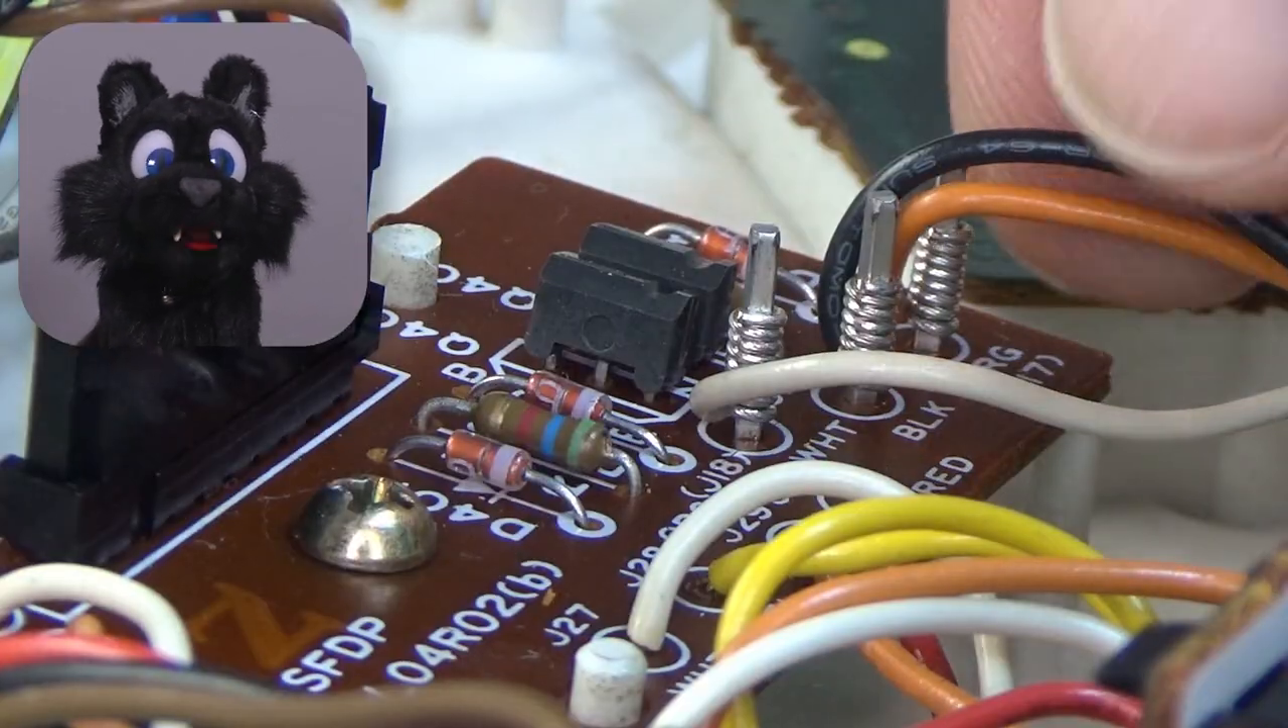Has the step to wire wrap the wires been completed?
Yes.